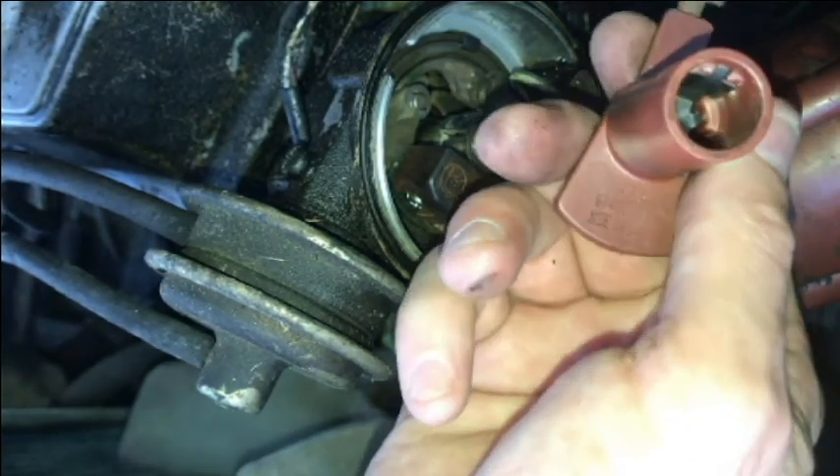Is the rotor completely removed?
Yes.